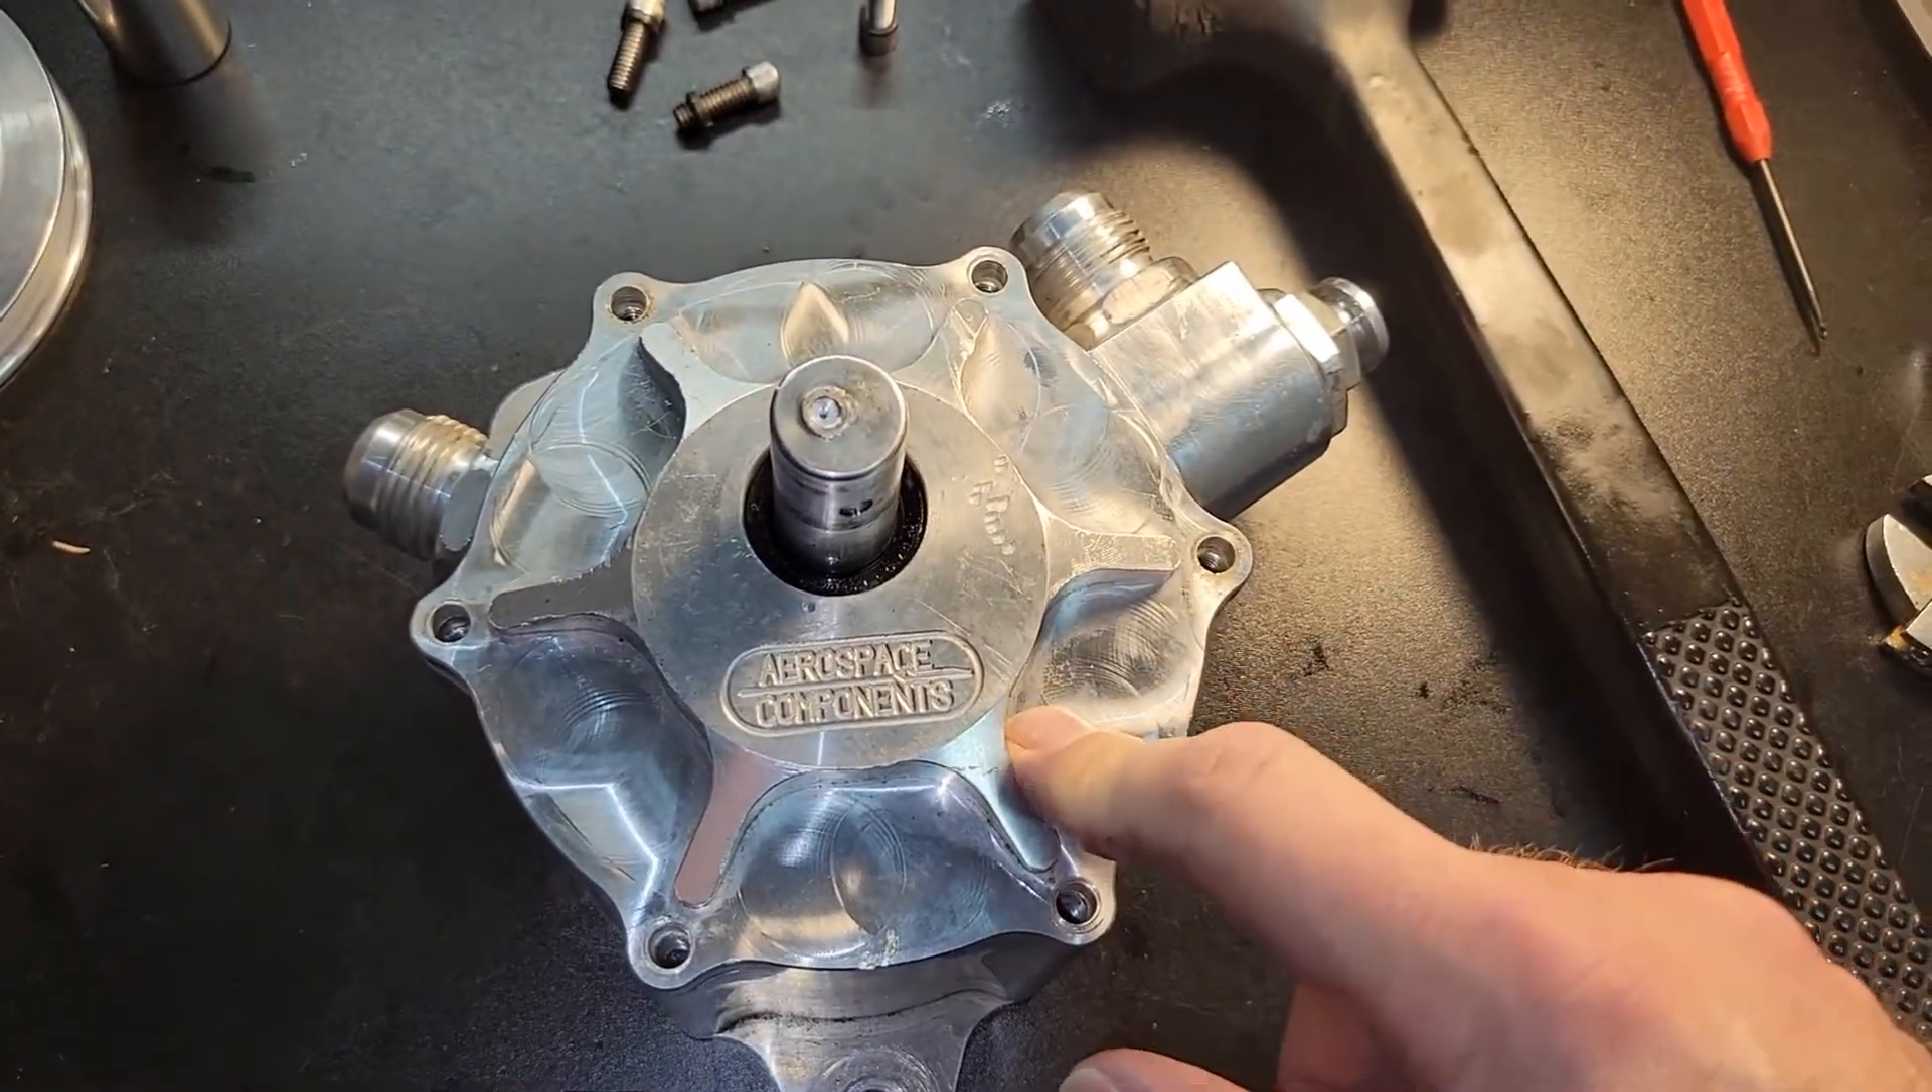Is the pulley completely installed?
No.